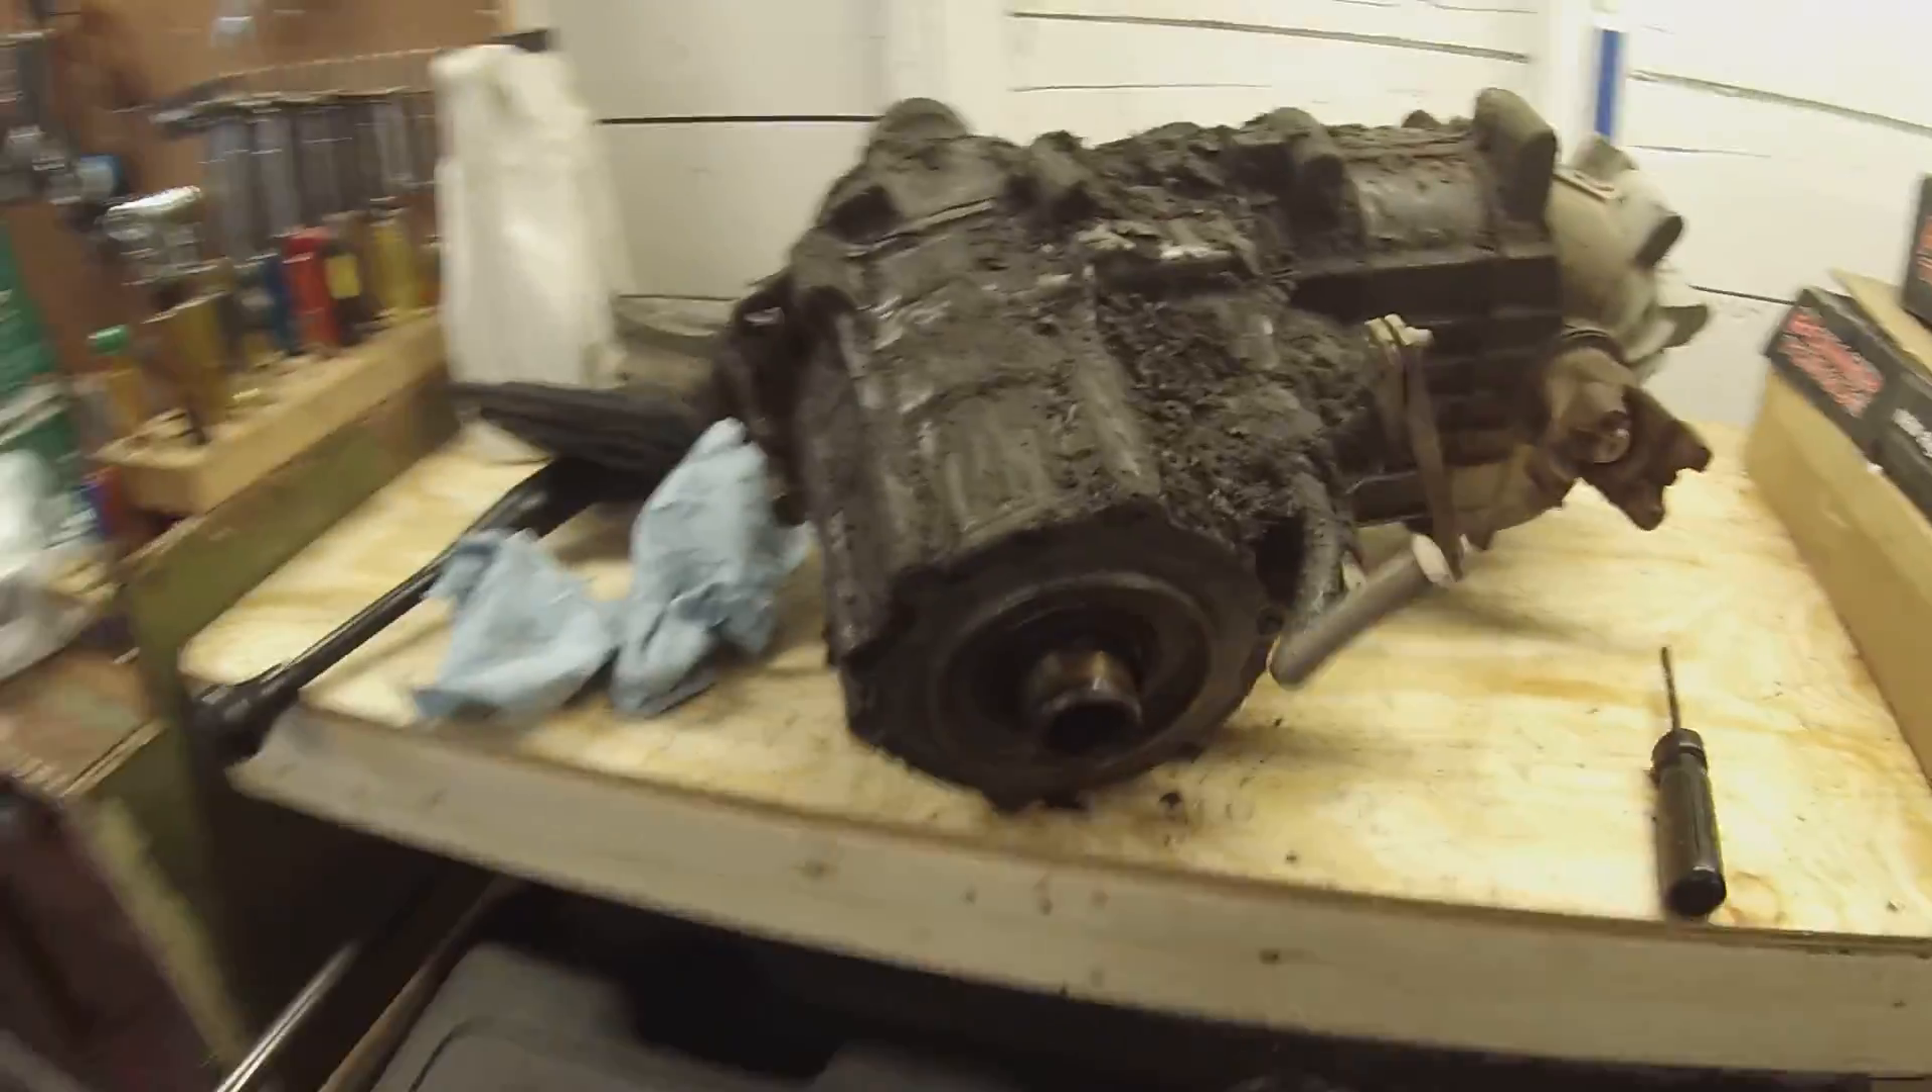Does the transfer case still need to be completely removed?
No.